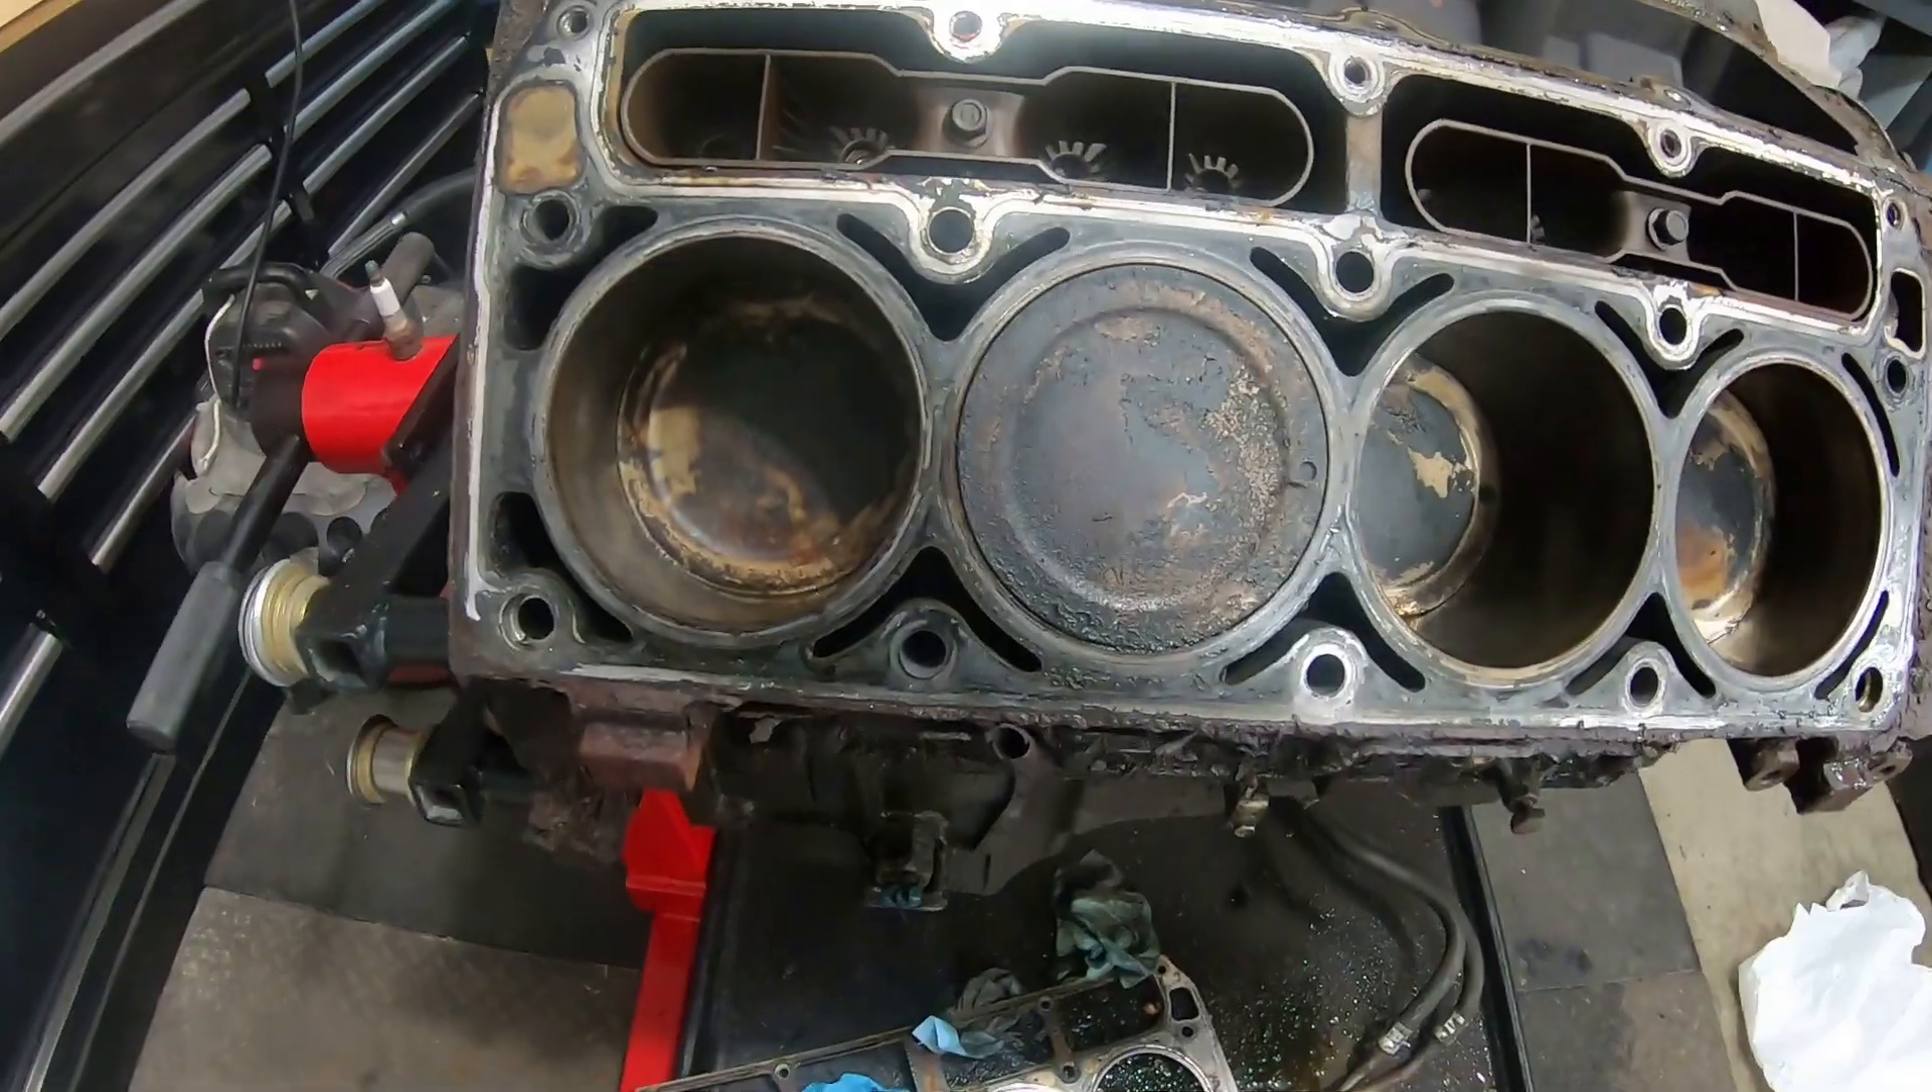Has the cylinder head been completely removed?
Yes.